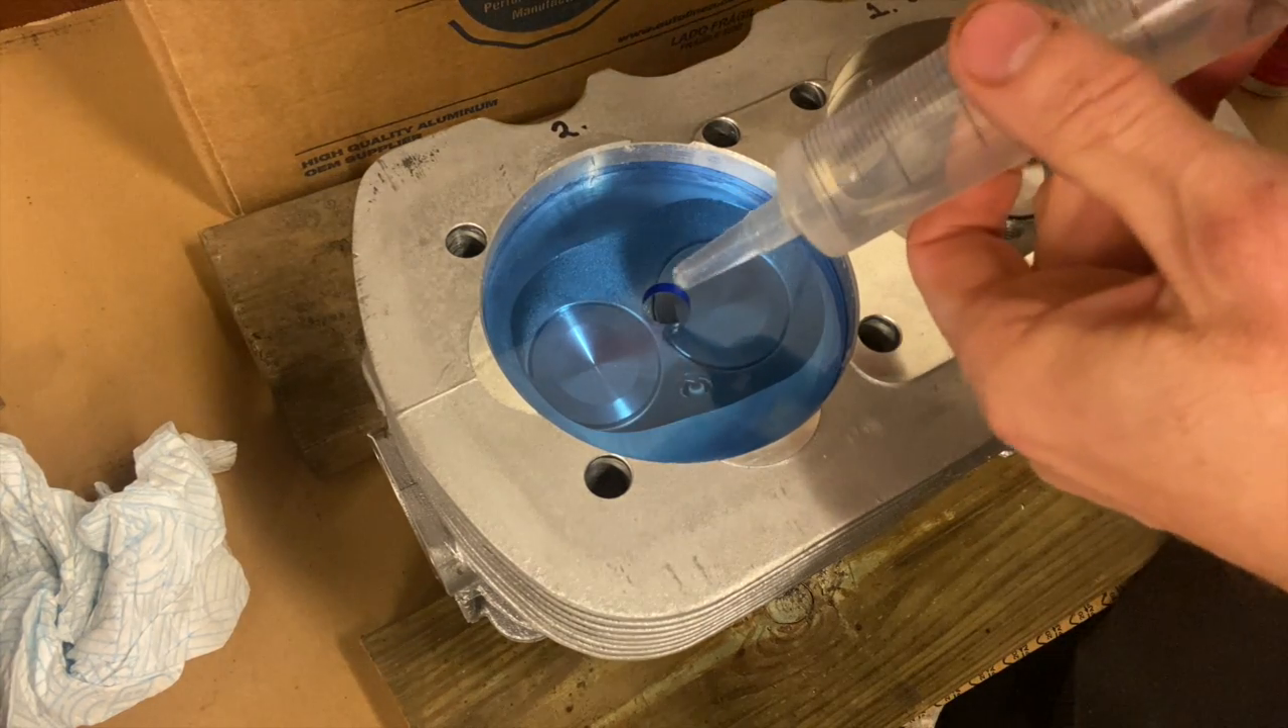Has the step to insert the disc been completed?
Yes.